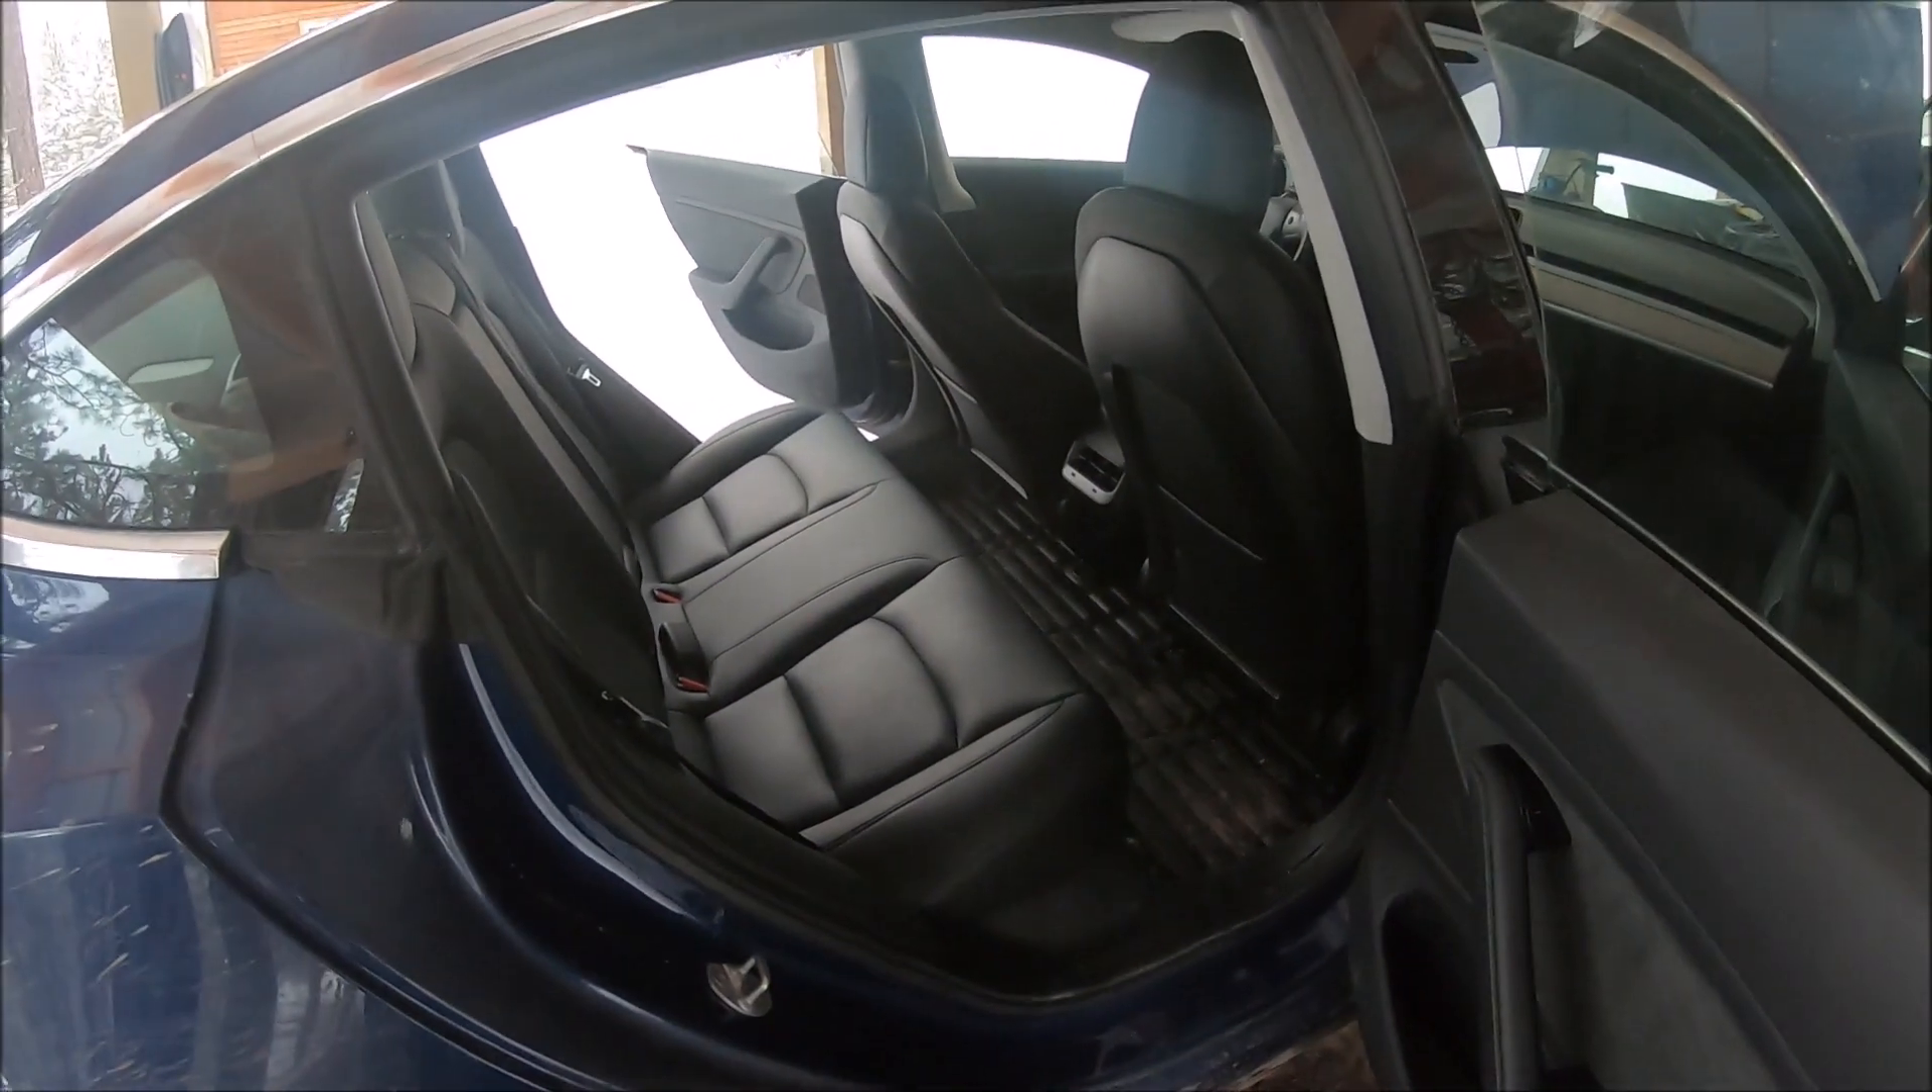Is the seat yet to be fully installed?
No.